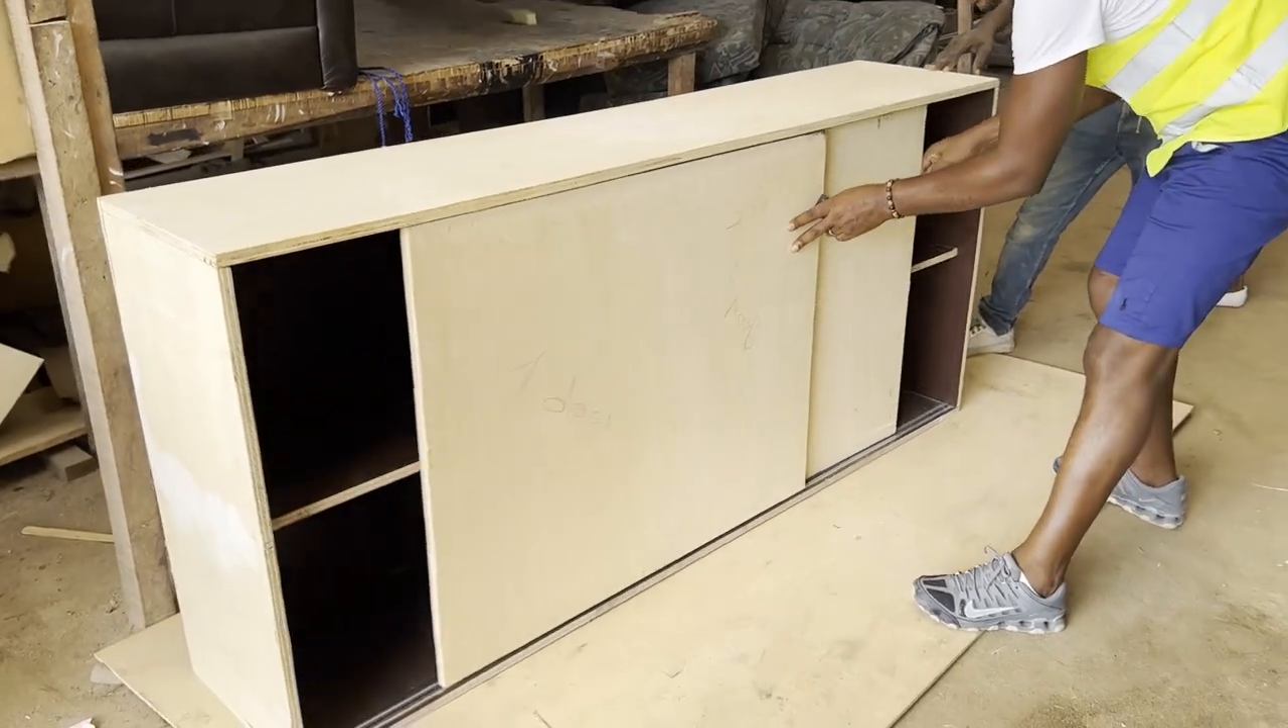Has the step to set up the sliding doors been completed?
Yes.